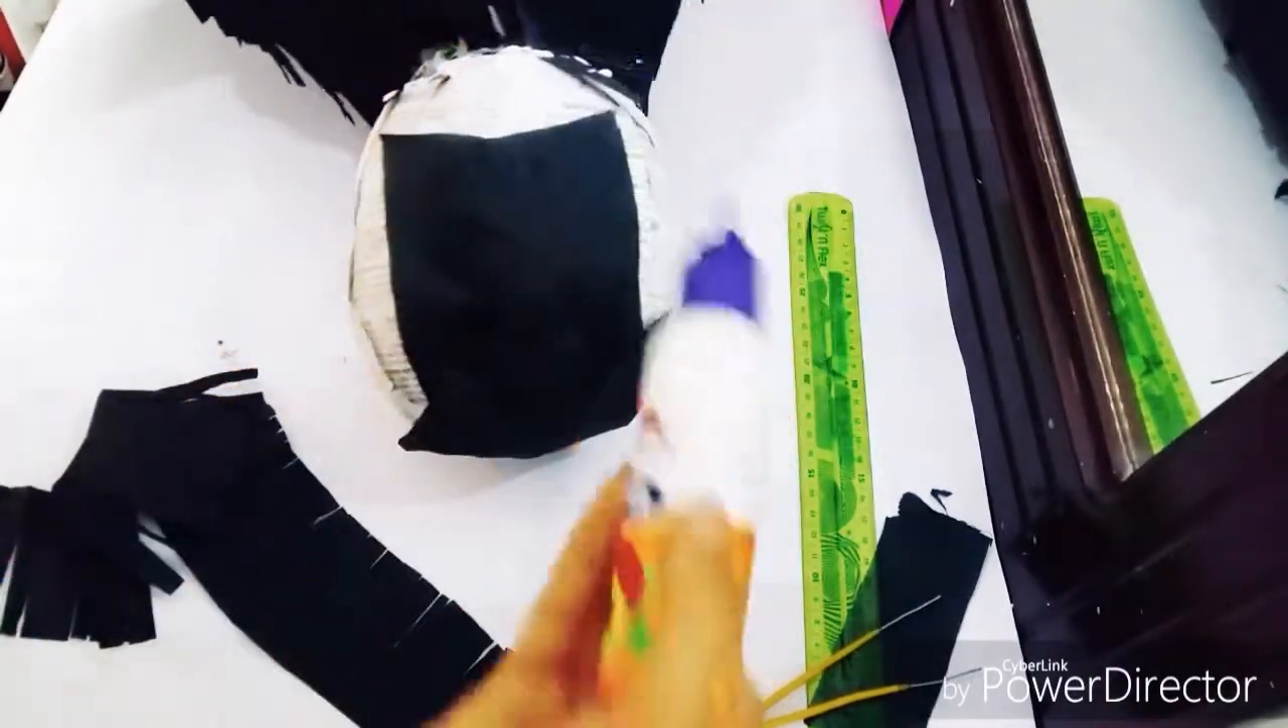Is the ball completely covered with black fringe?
No.